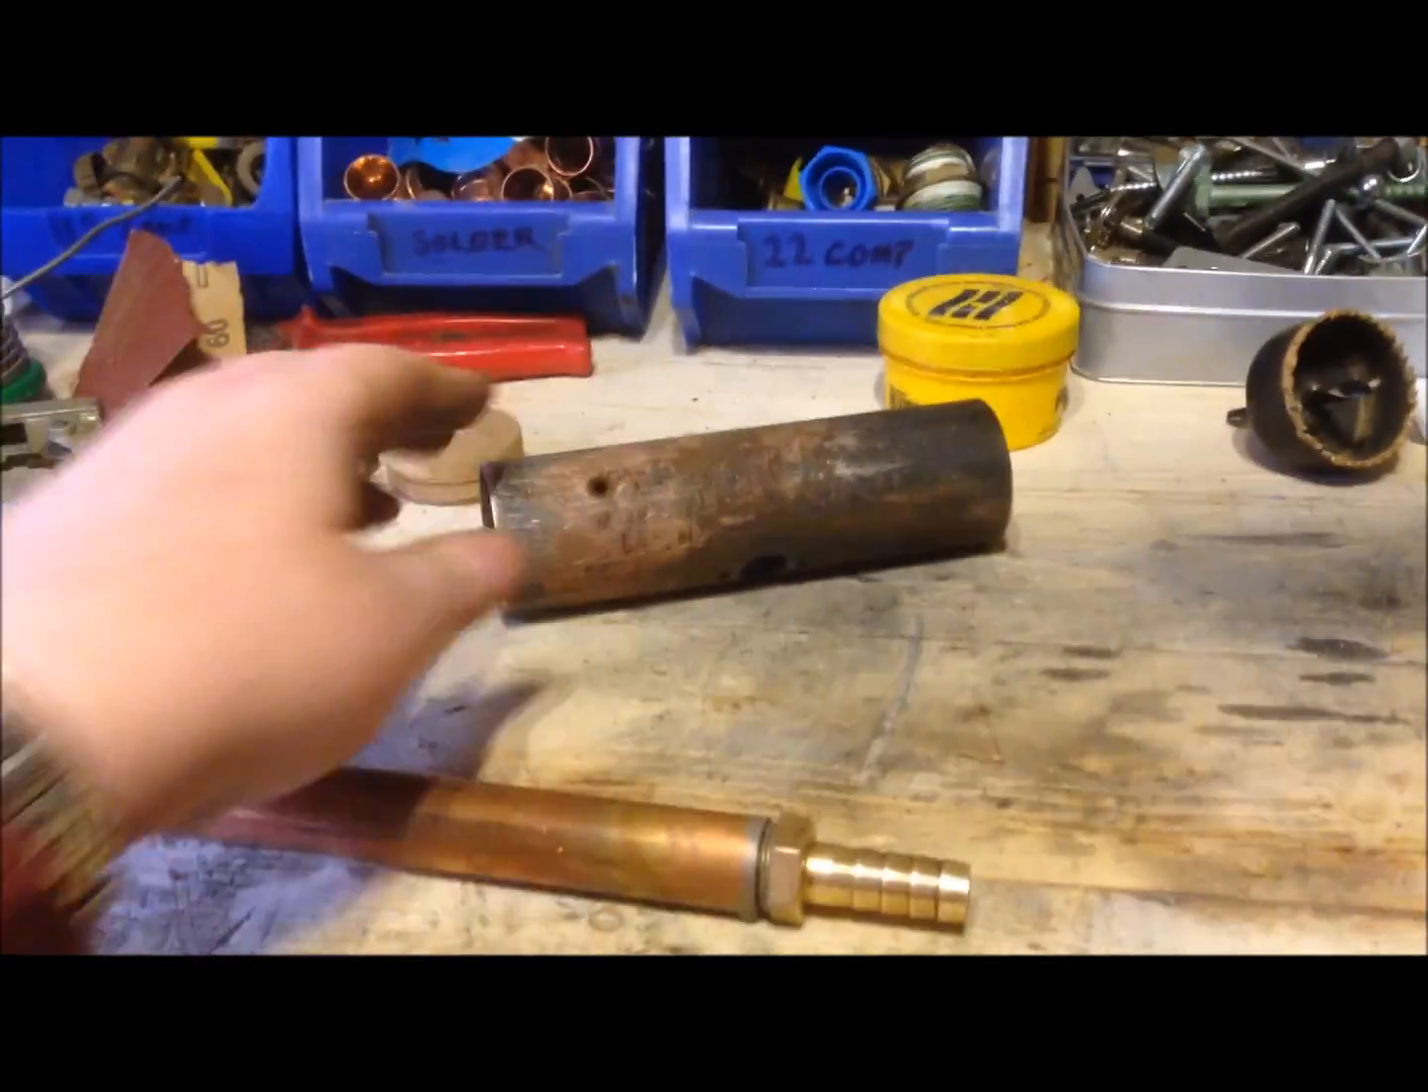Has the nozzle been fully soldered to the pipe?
Yes.